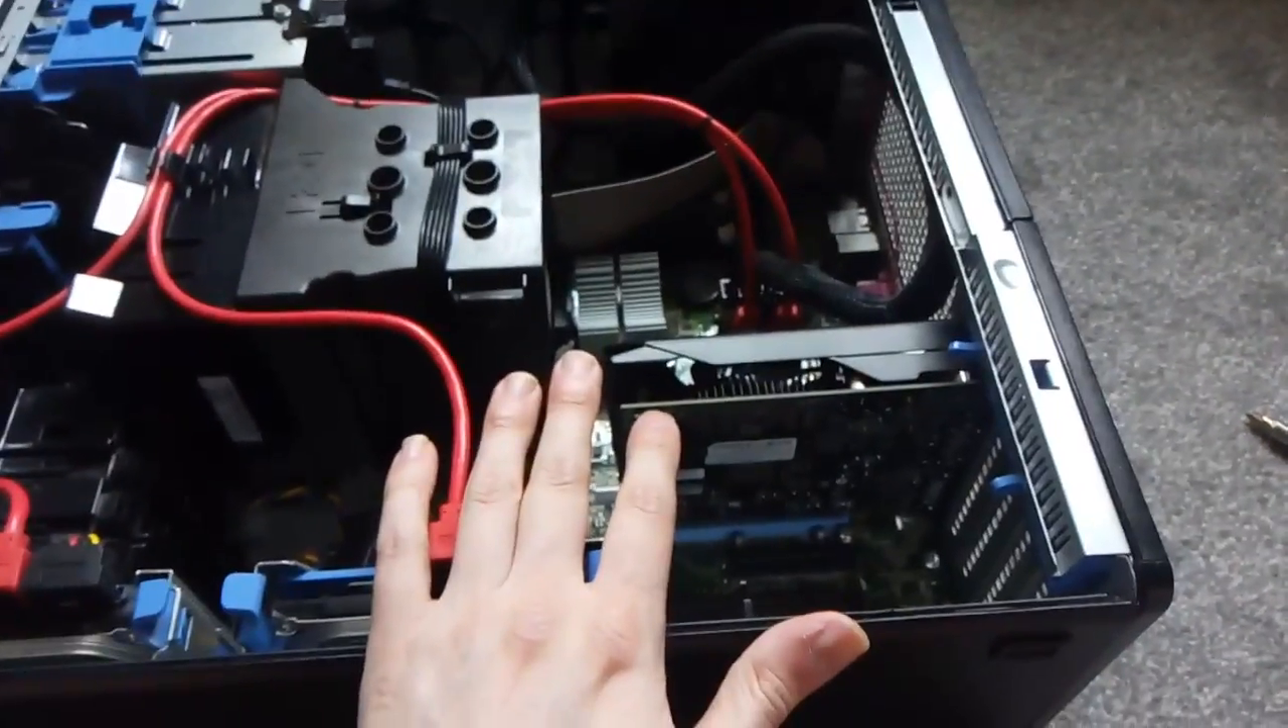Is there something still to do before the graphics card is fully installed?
No.